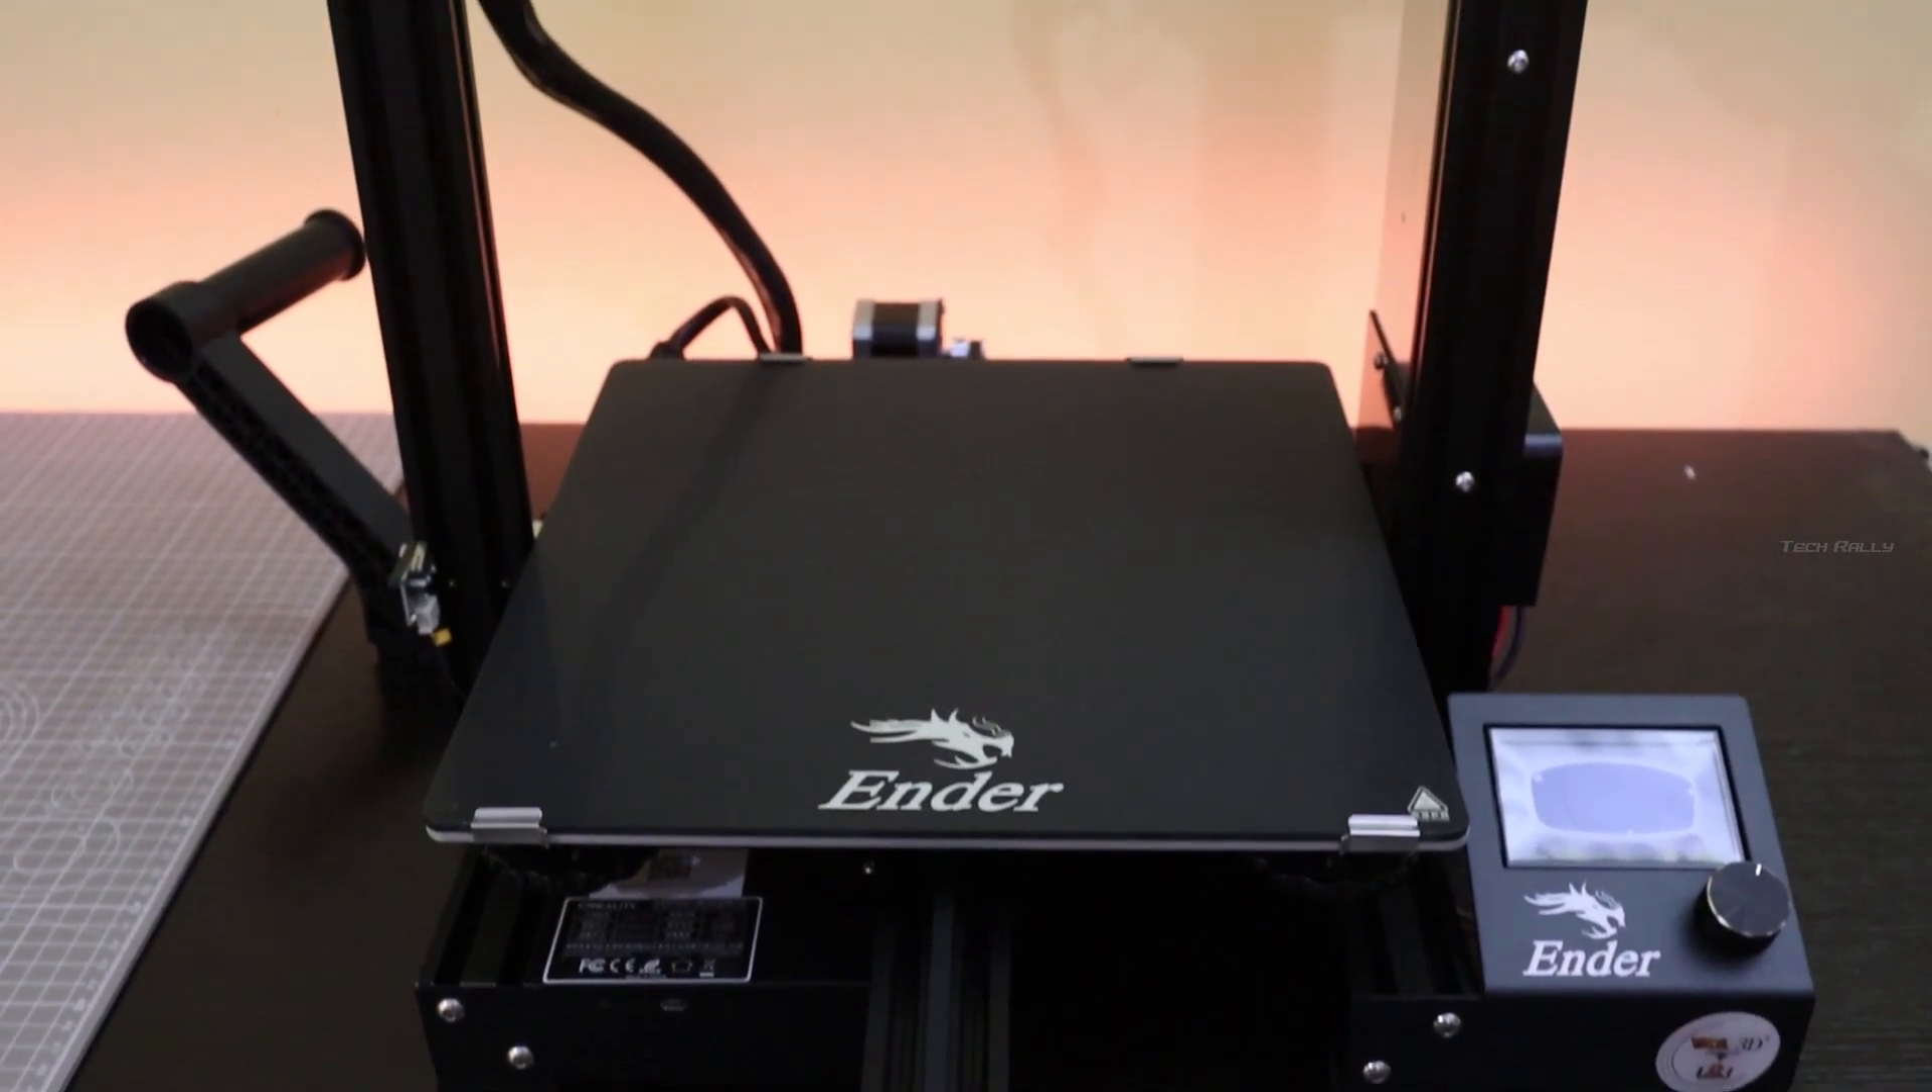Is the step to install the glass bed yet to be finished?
No.